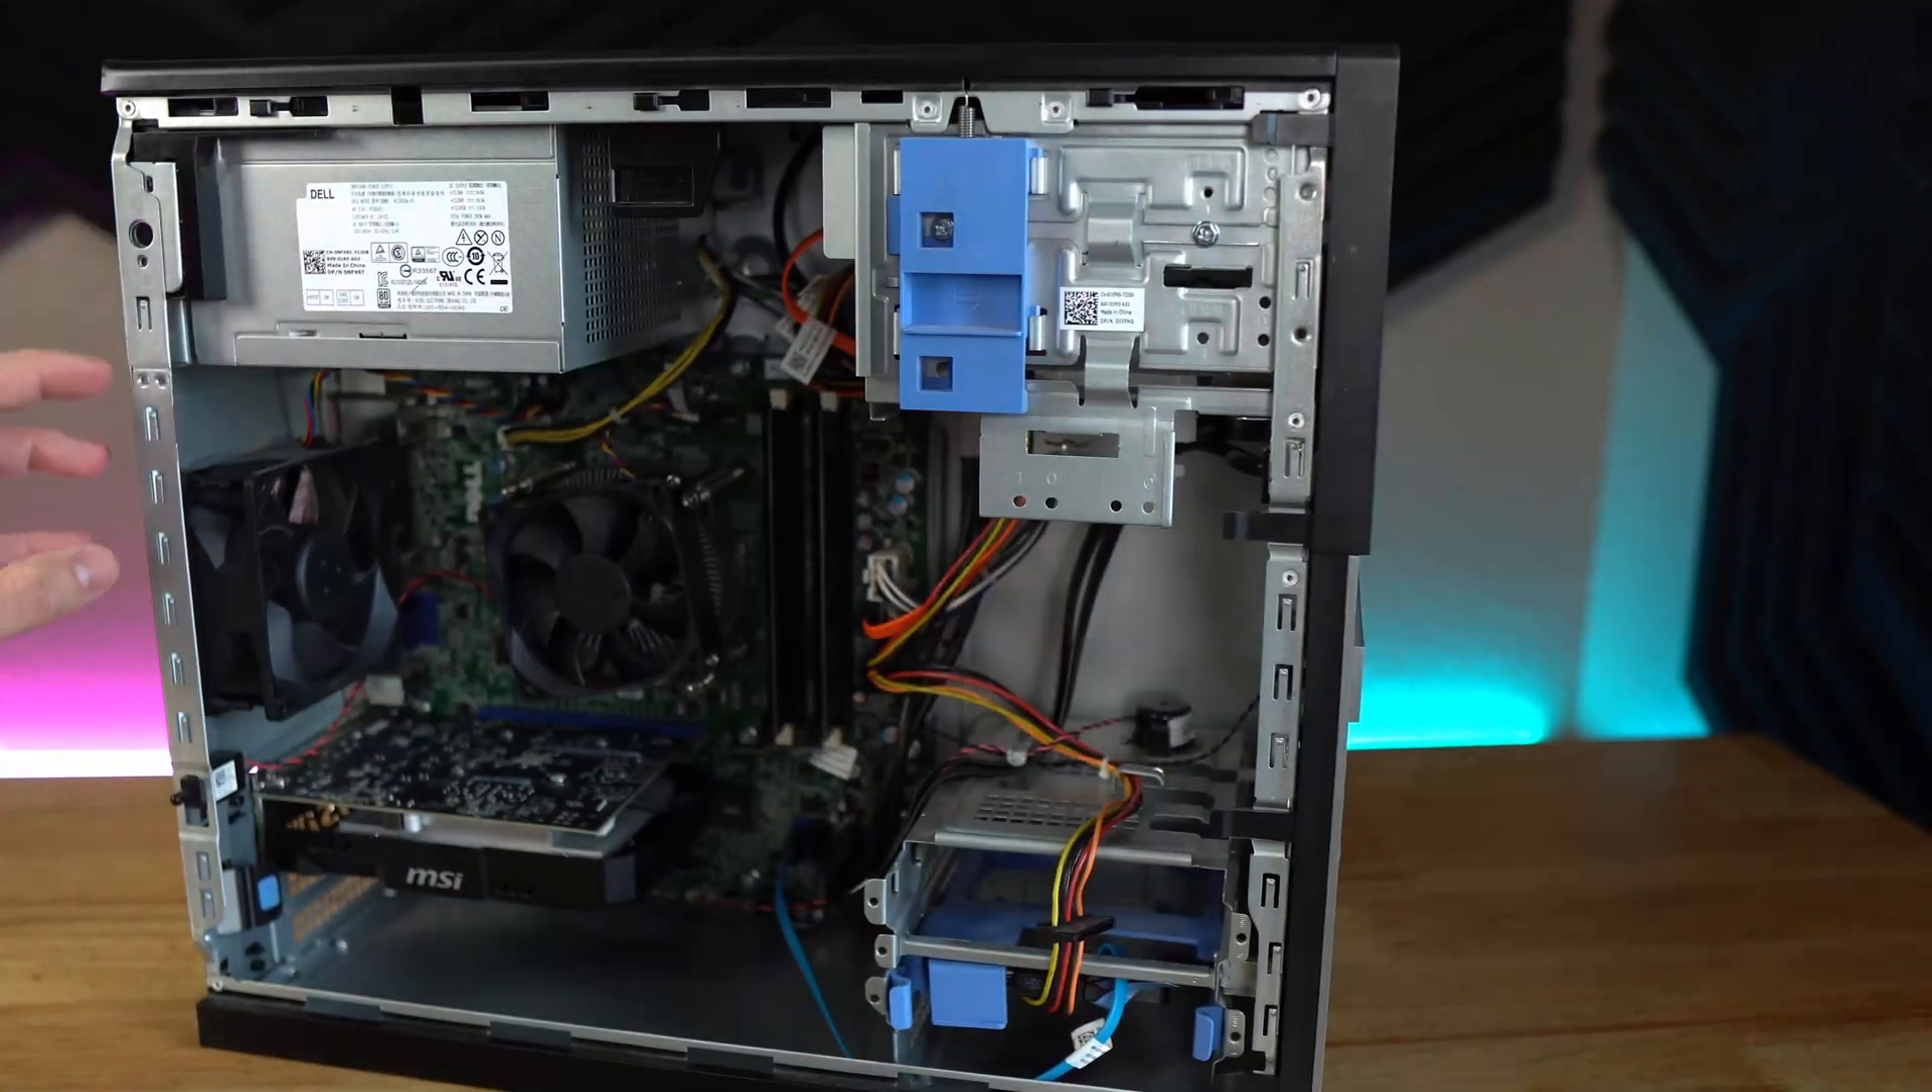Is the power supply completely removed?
No.